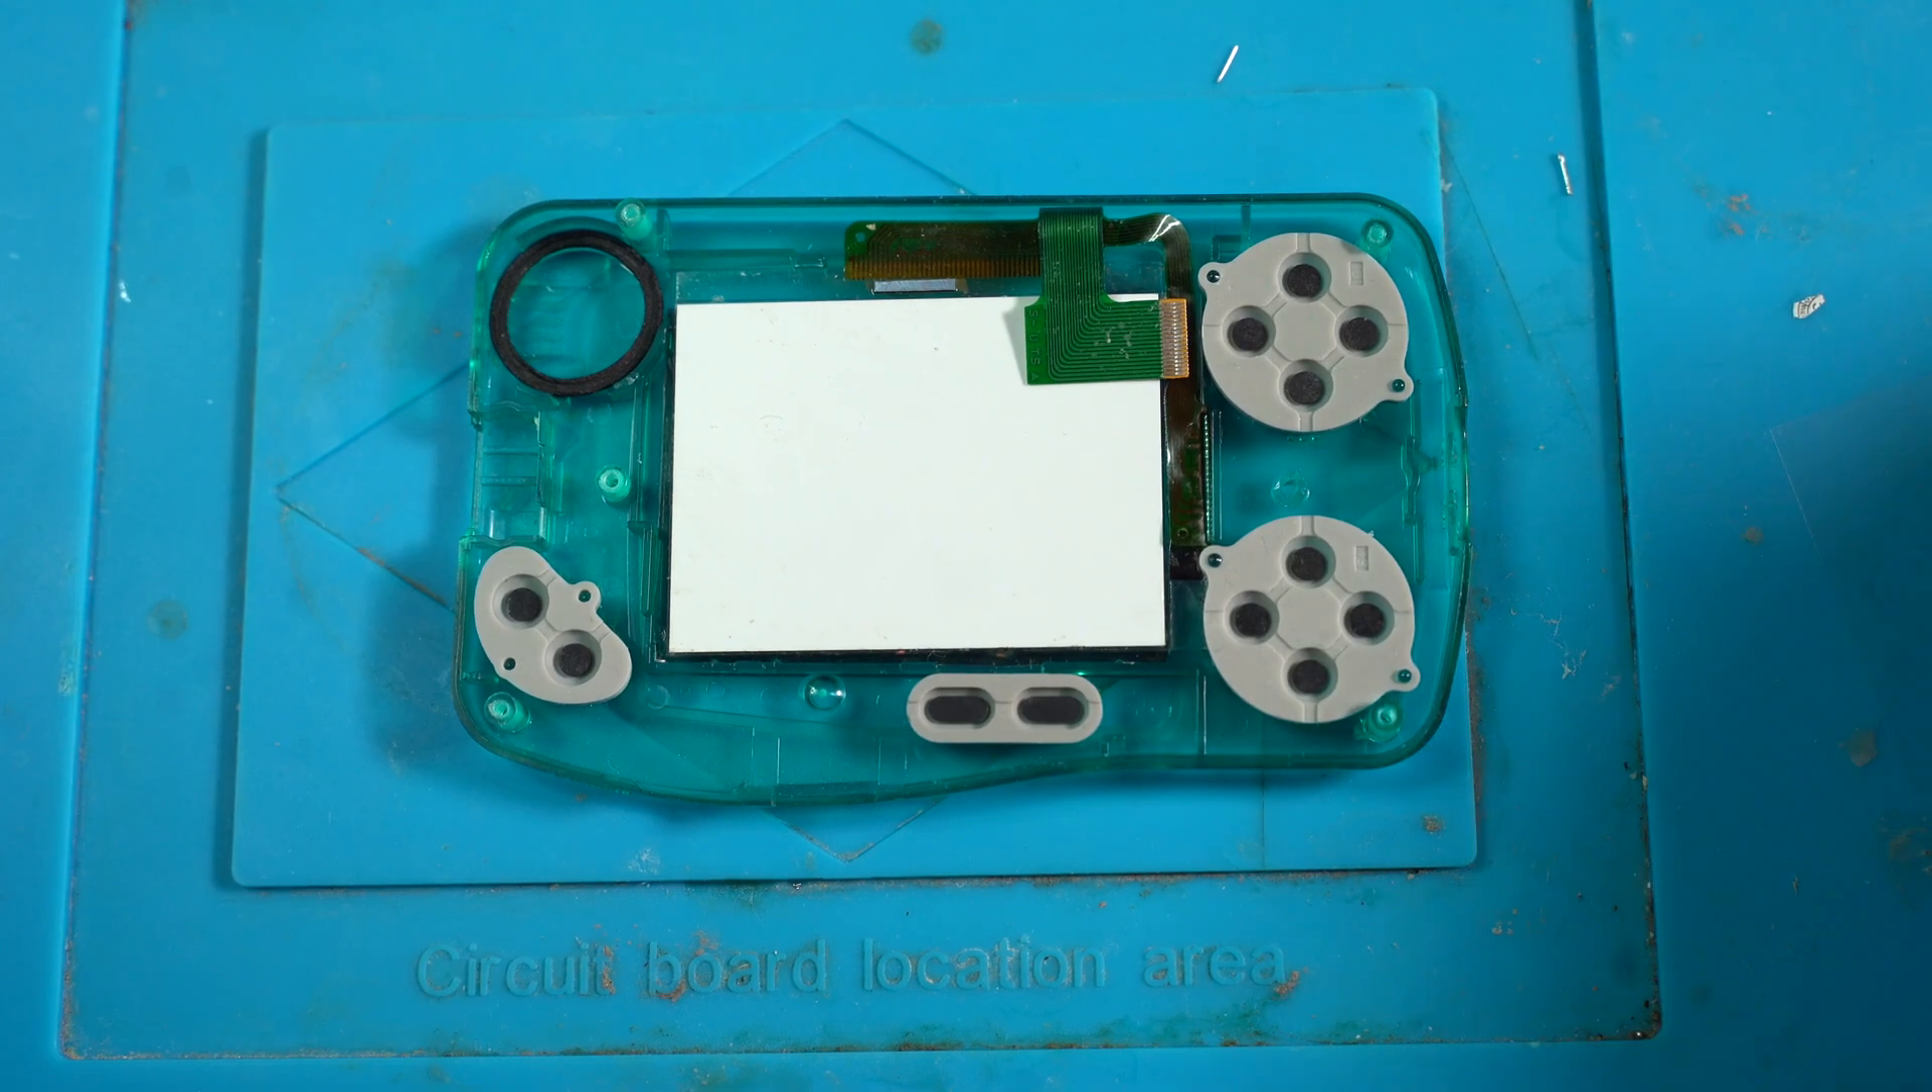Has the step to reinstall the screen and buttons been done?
Yes.